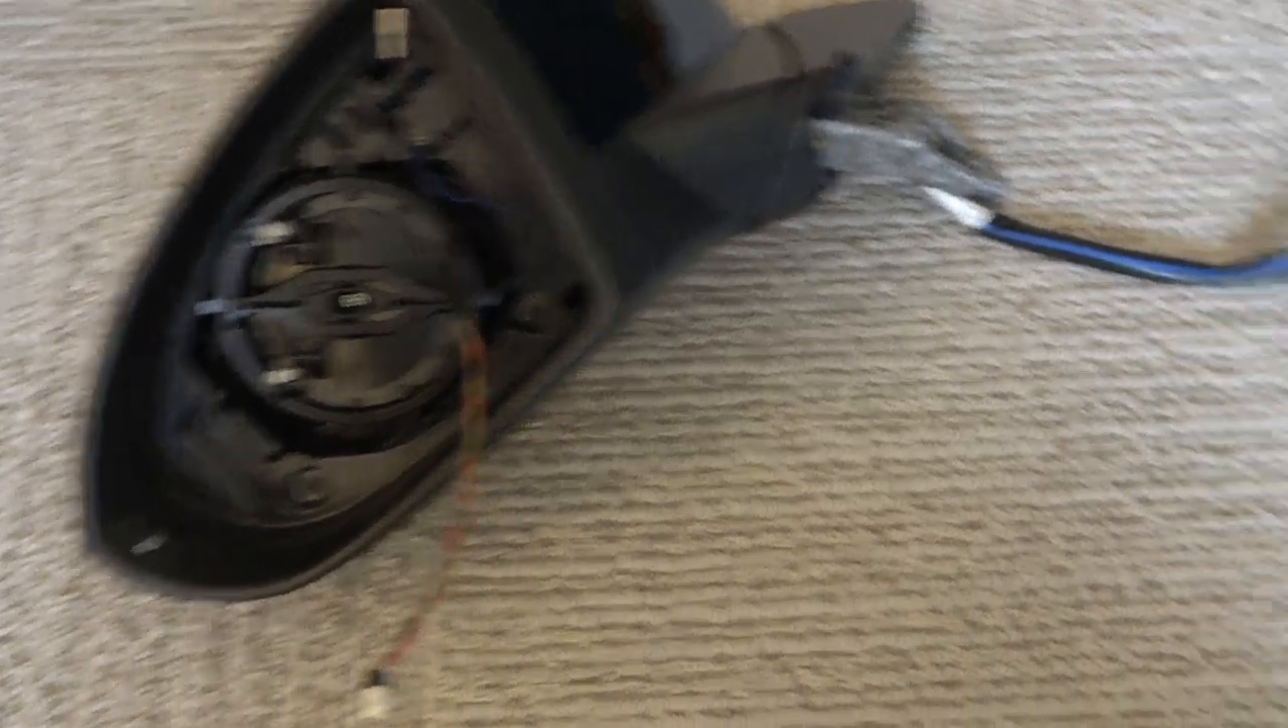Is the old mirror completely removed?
Yes.